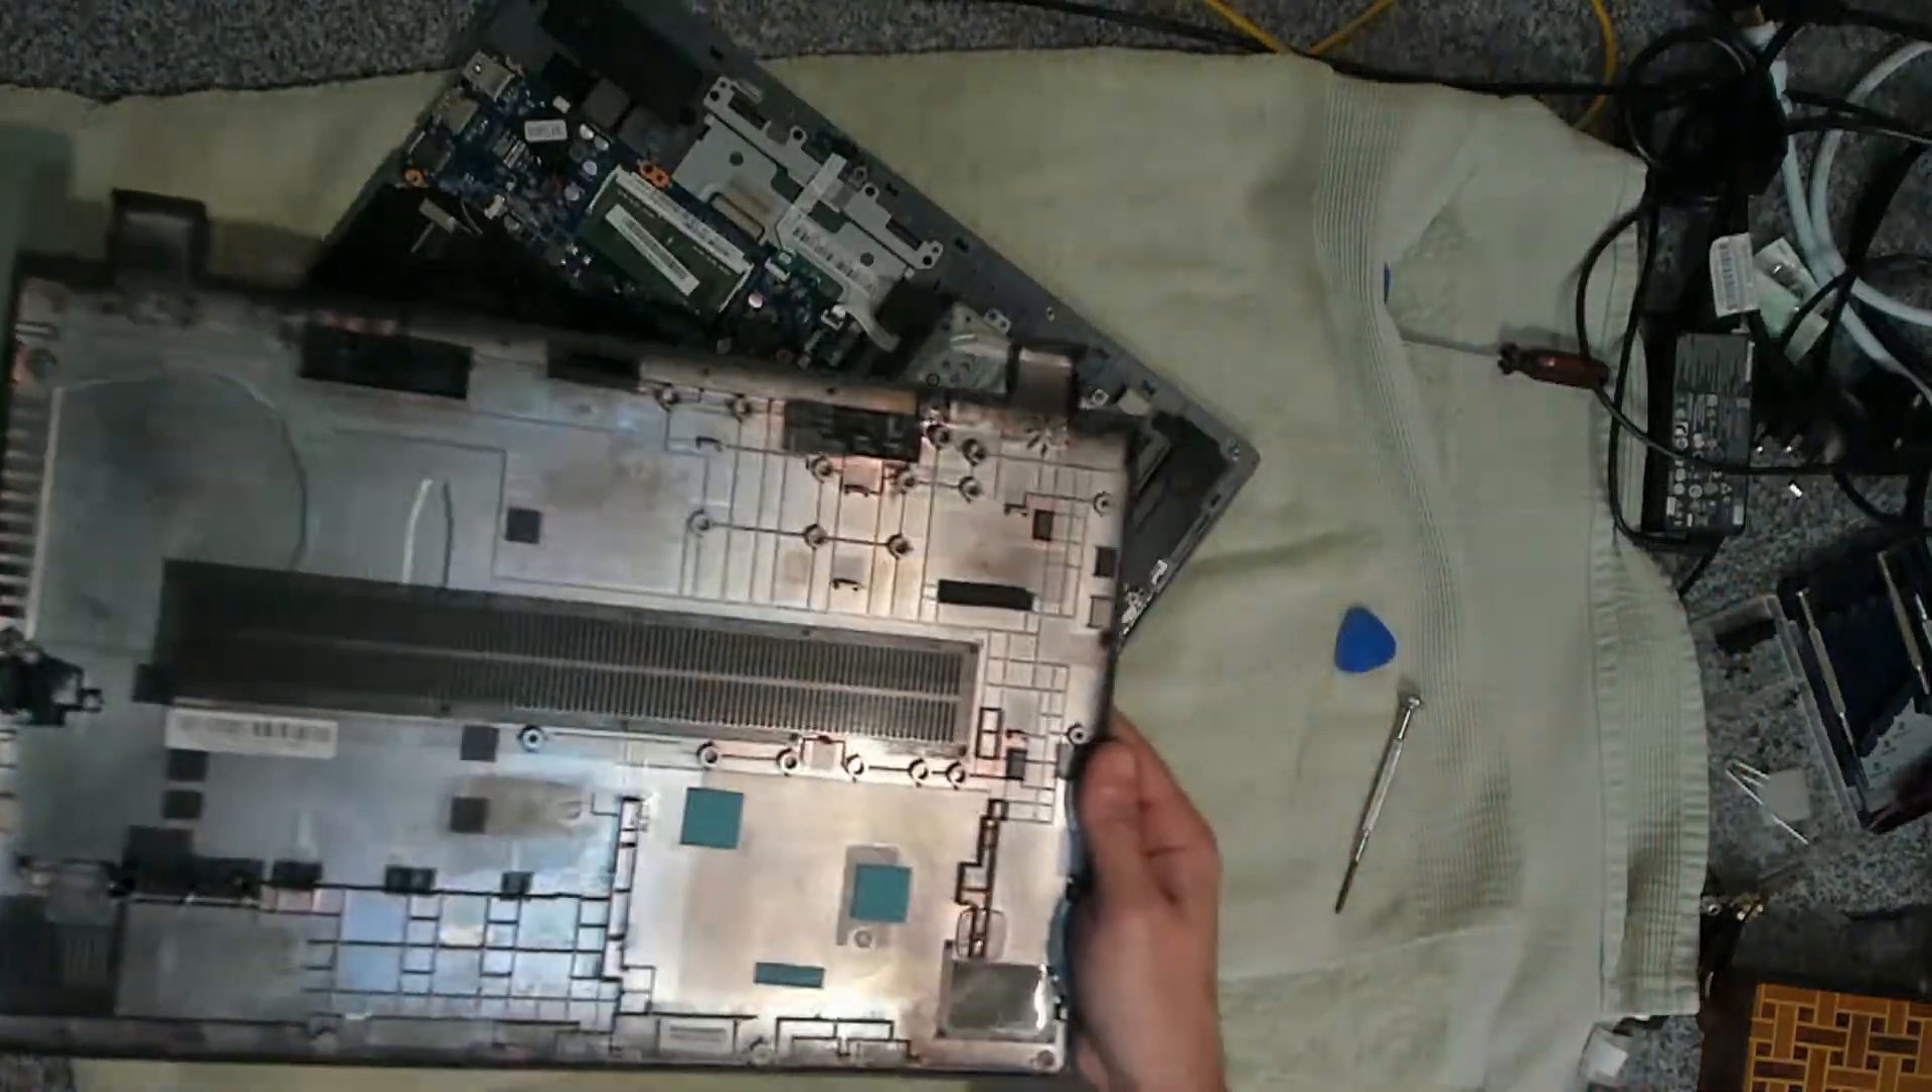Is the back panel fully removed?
Yes.